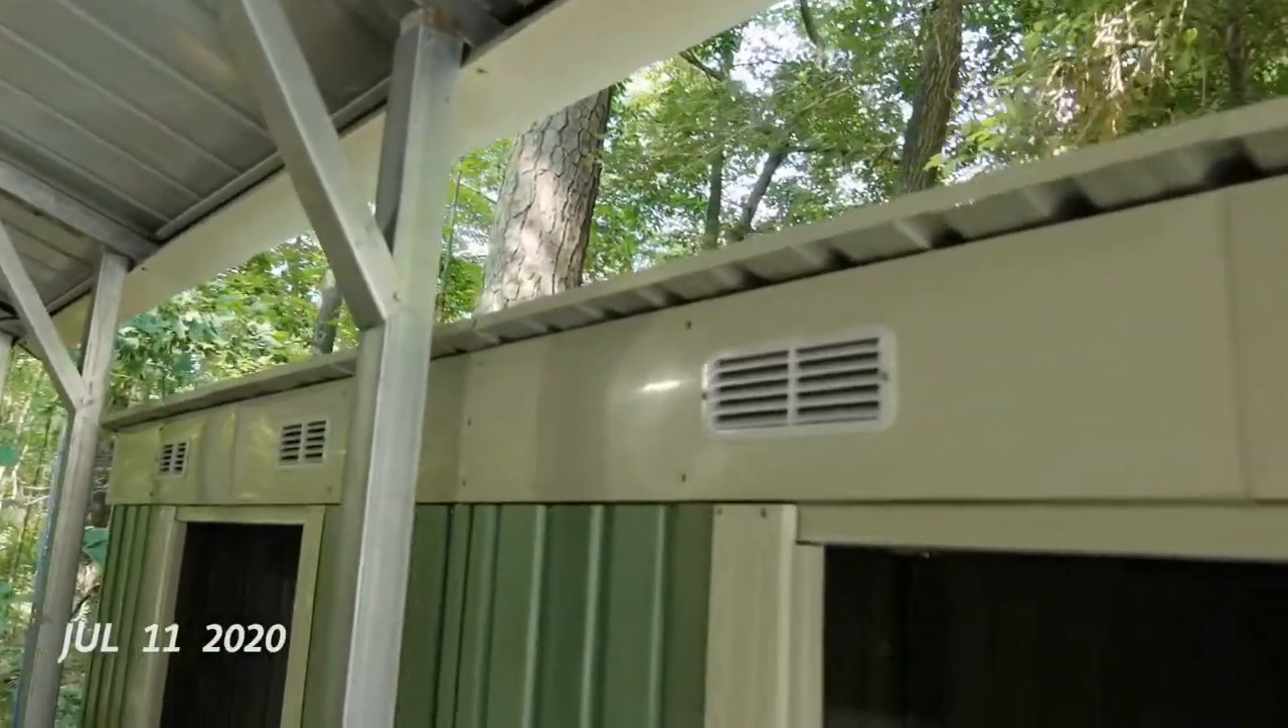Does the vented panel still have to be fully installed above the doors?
No.